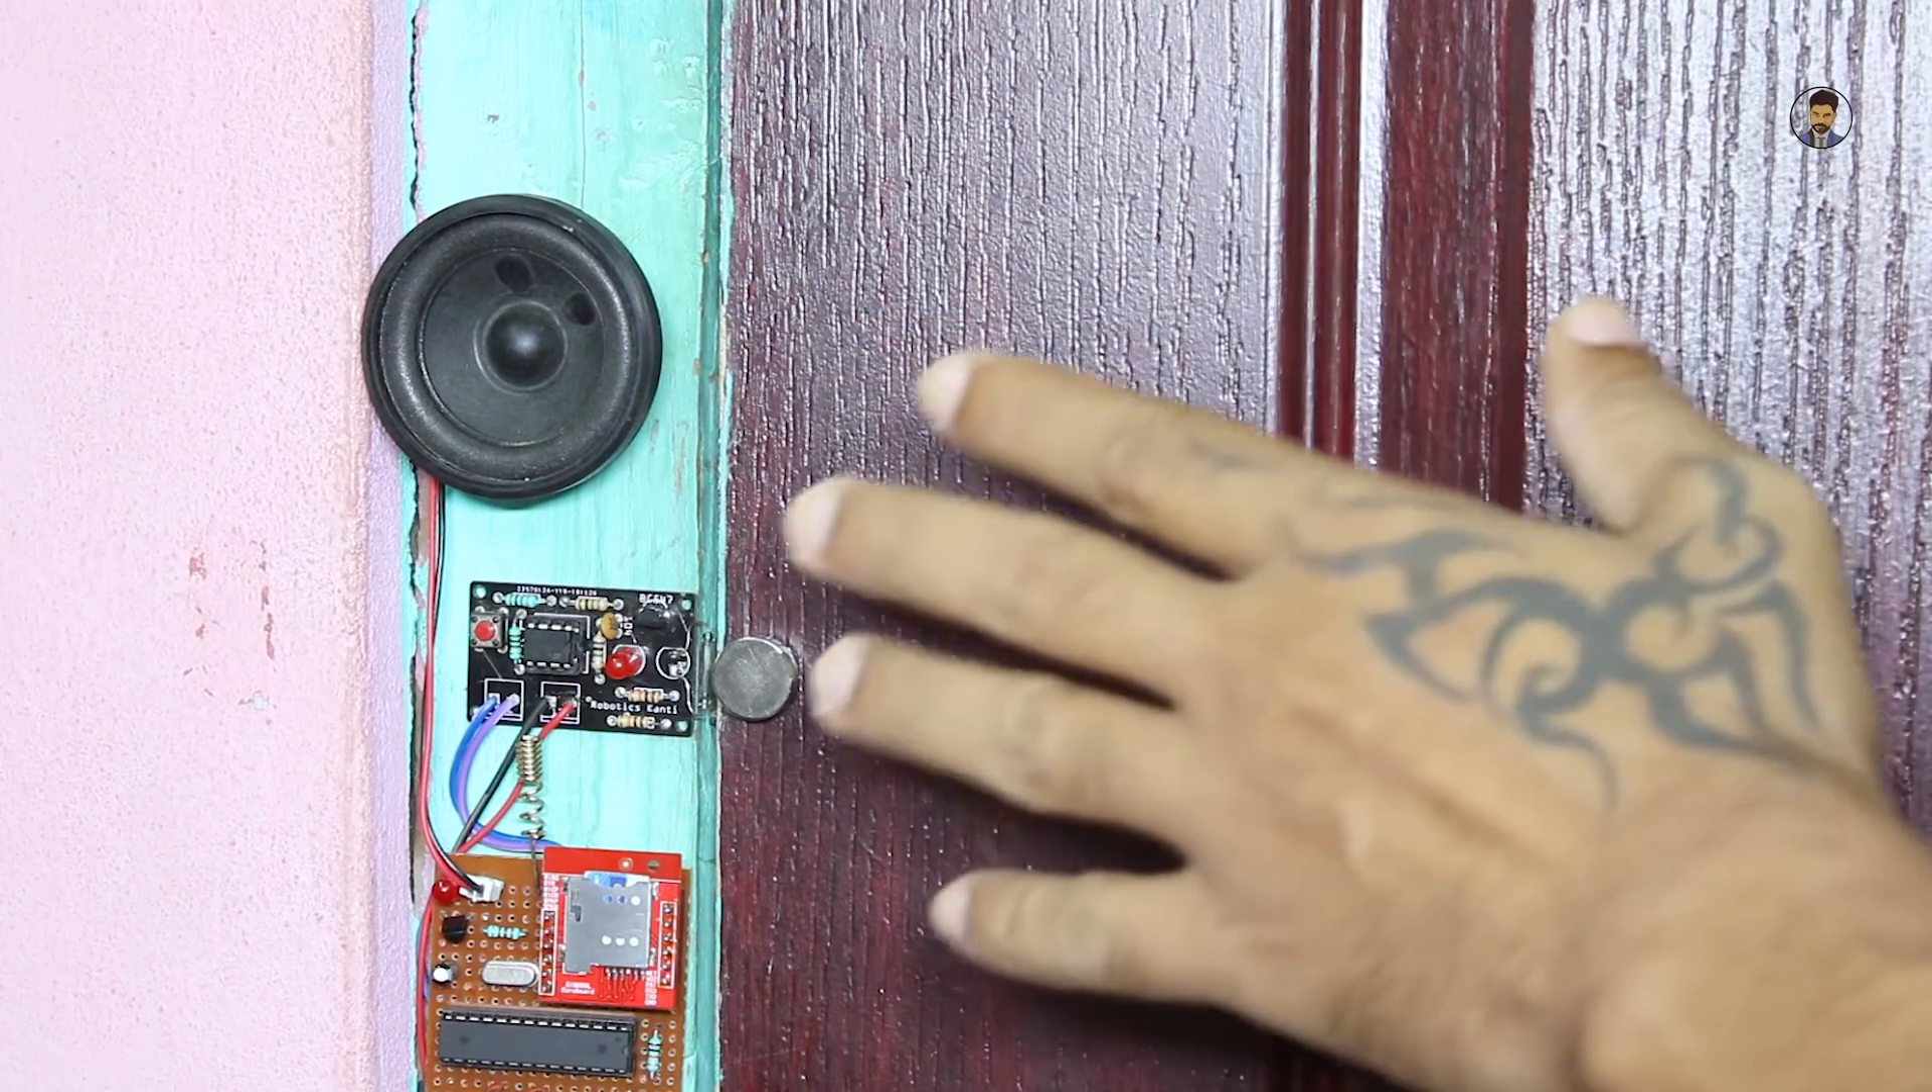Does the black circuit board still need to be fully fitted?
No.